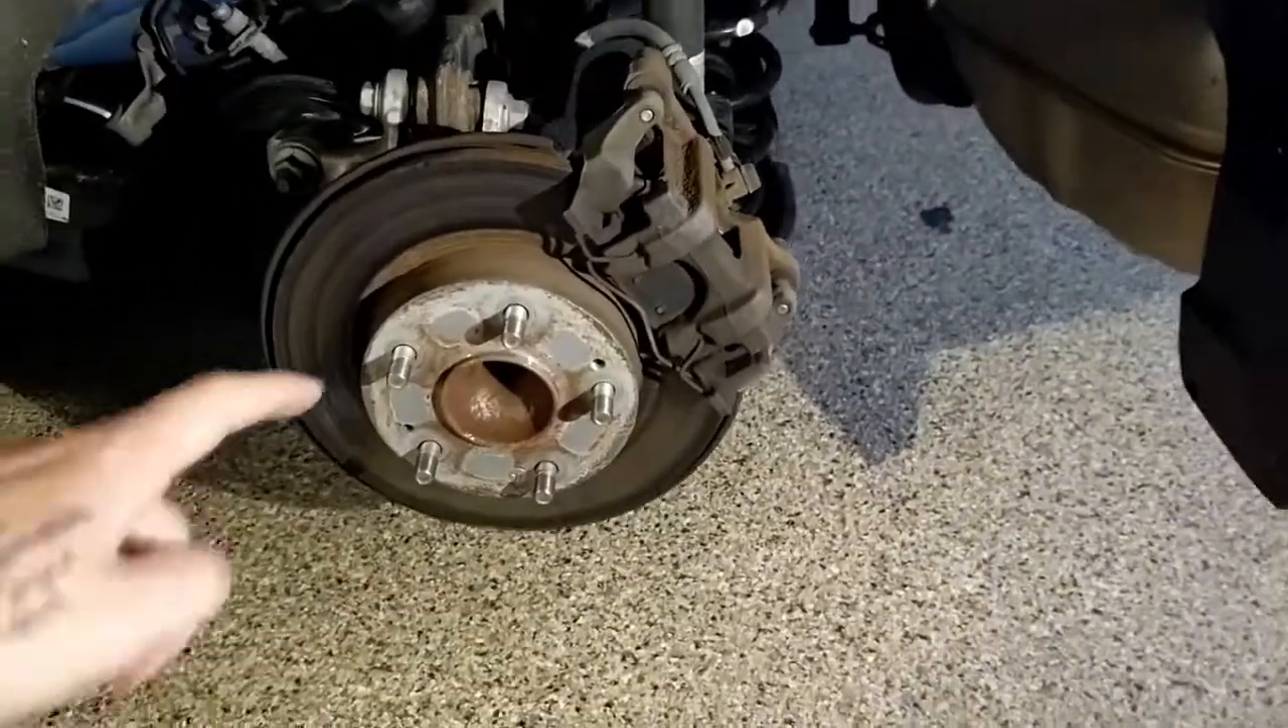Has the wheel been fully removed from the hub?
Yes.